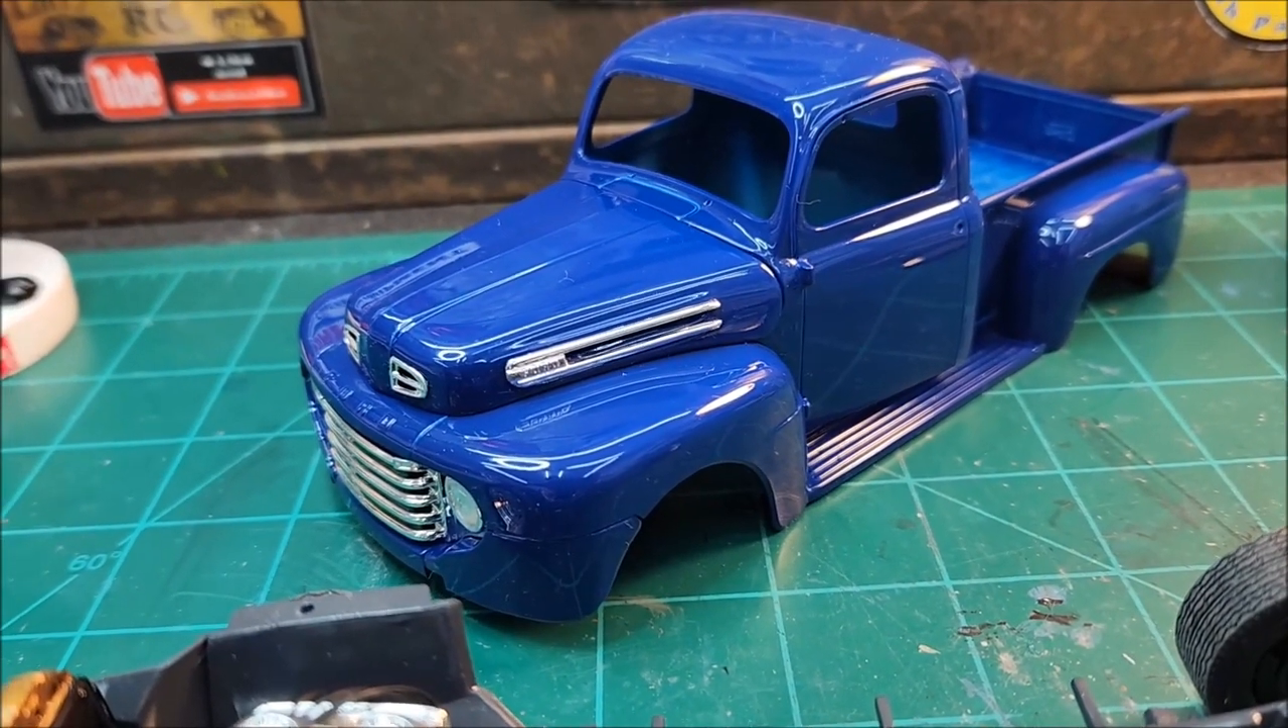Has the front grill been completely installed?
Yes.